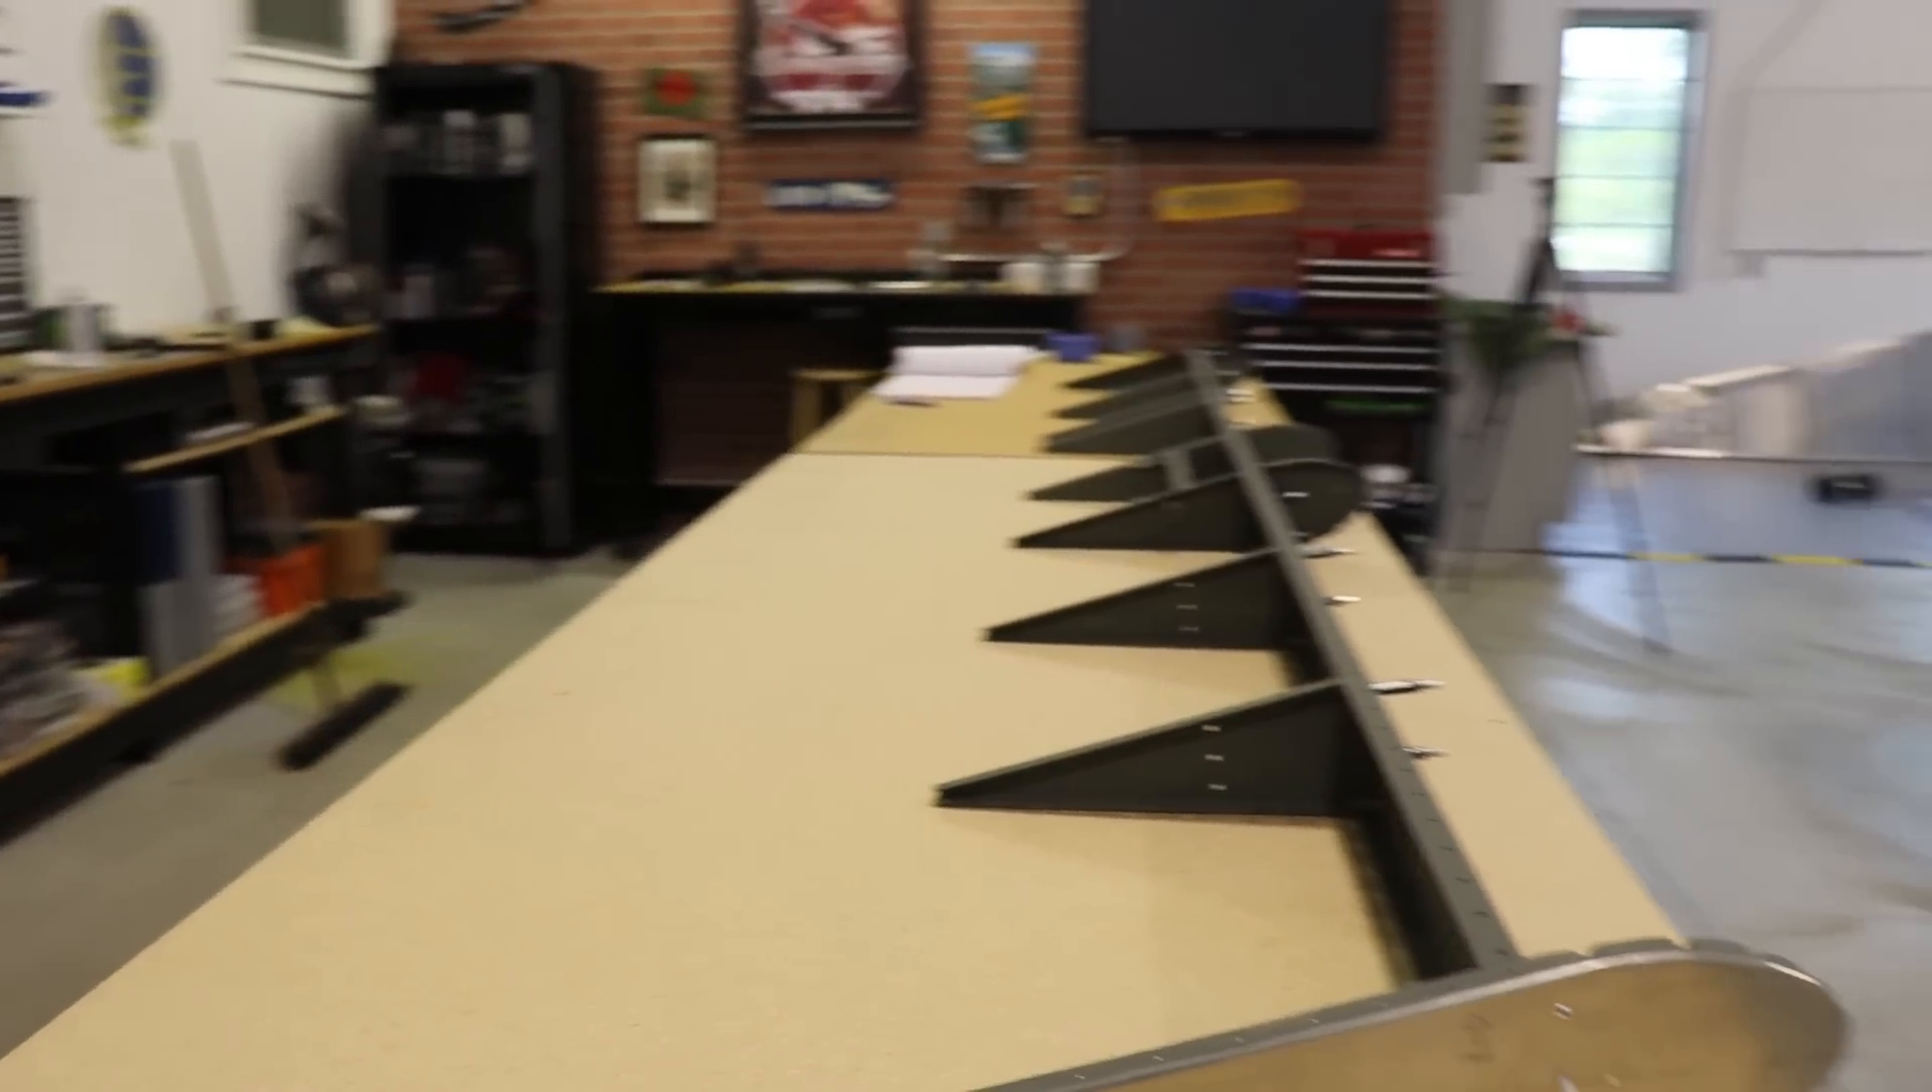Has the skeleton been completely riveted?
No.